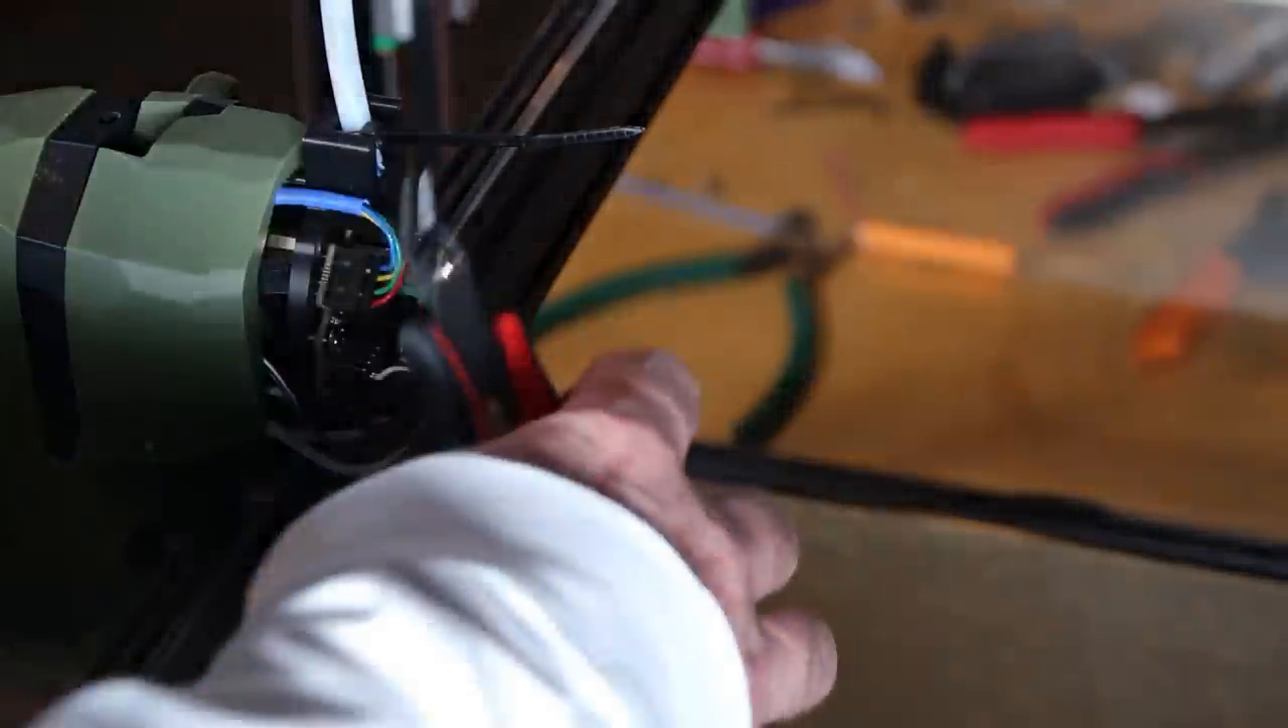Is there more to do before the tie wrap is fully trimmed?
Yes.